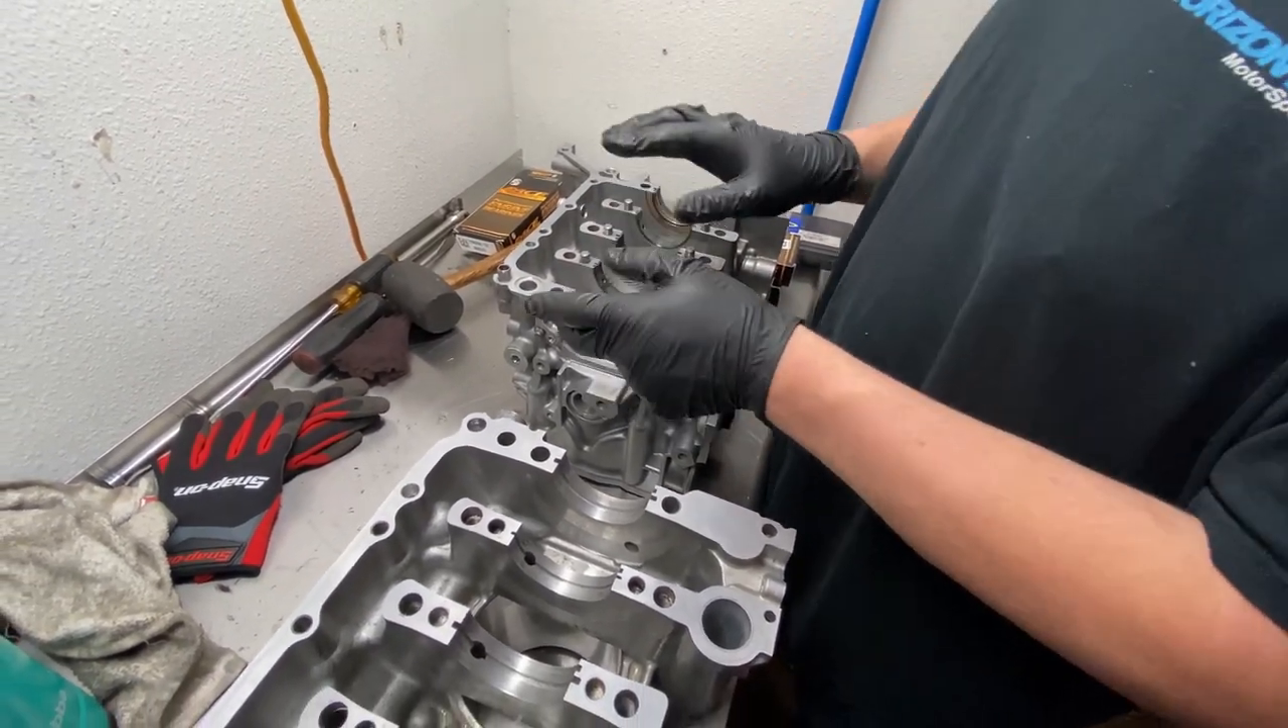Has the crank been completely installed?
No.